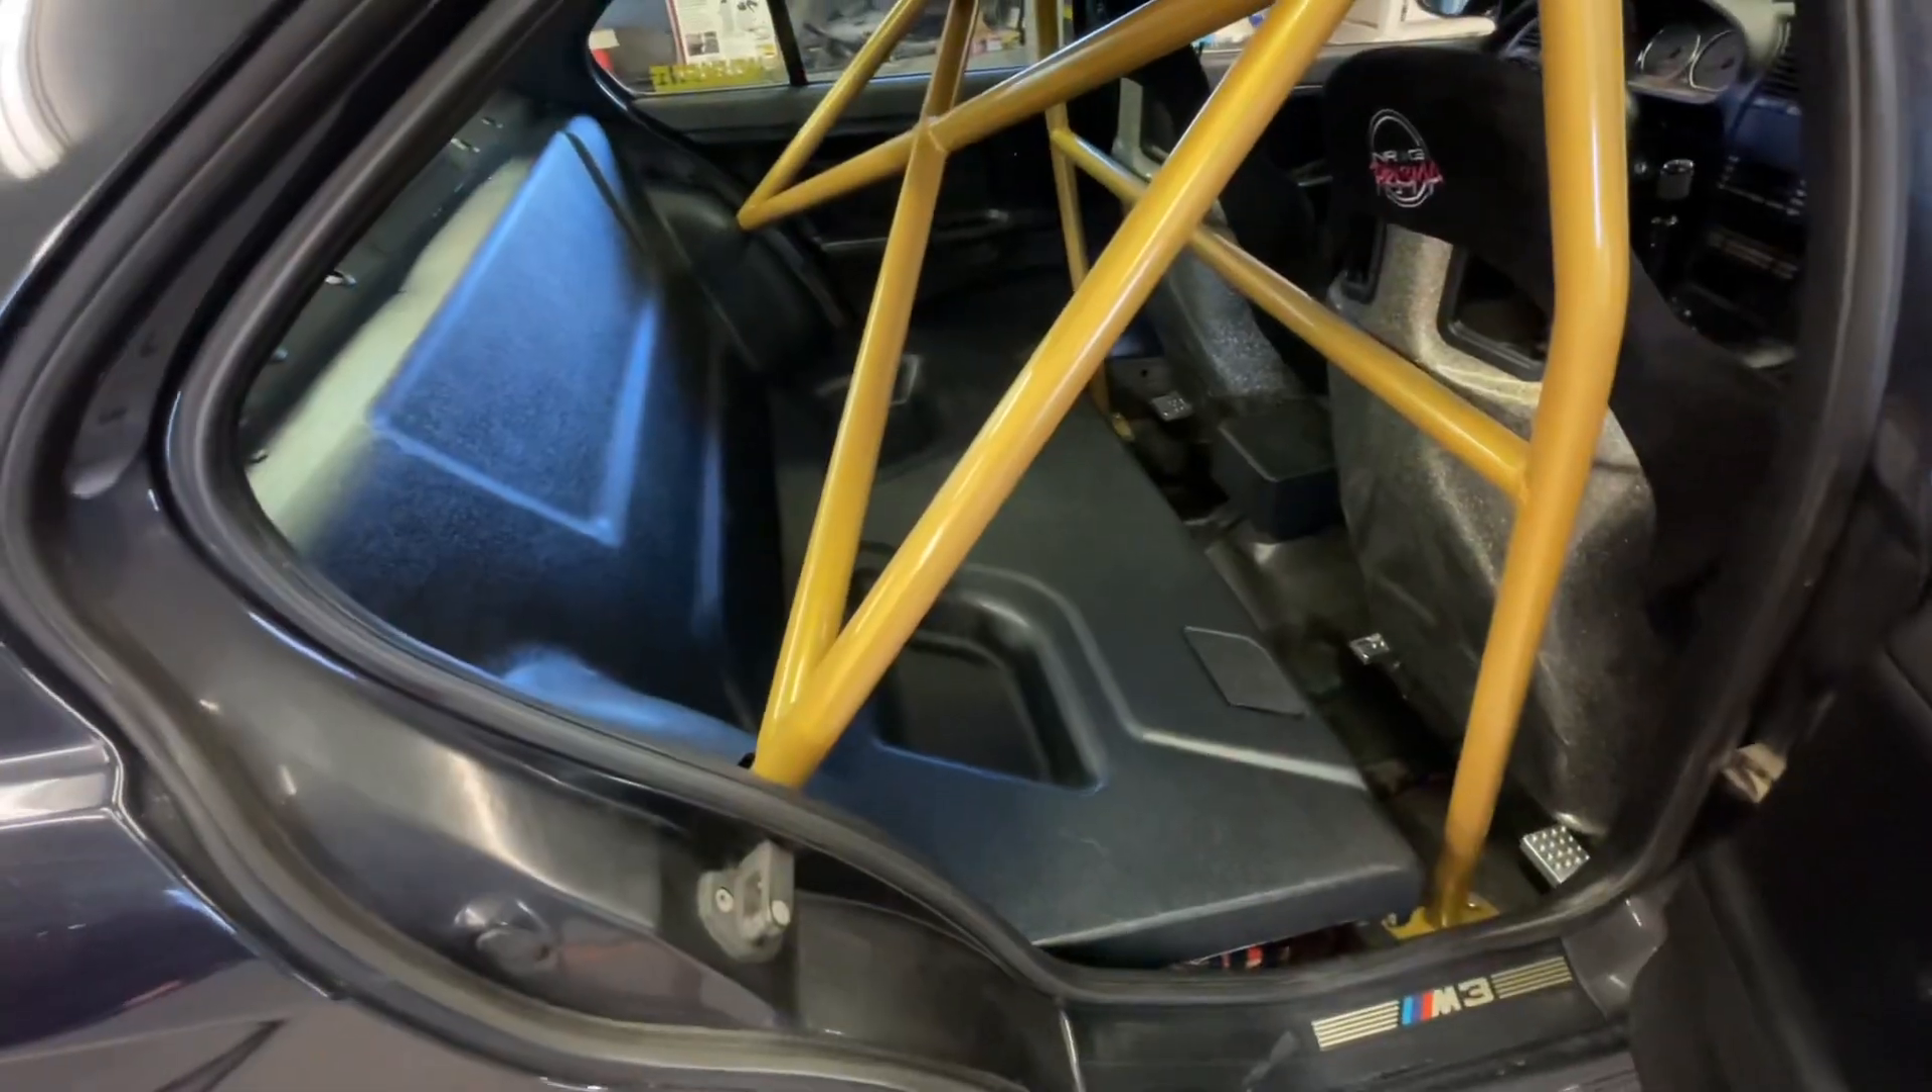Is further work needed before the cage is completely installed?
No.